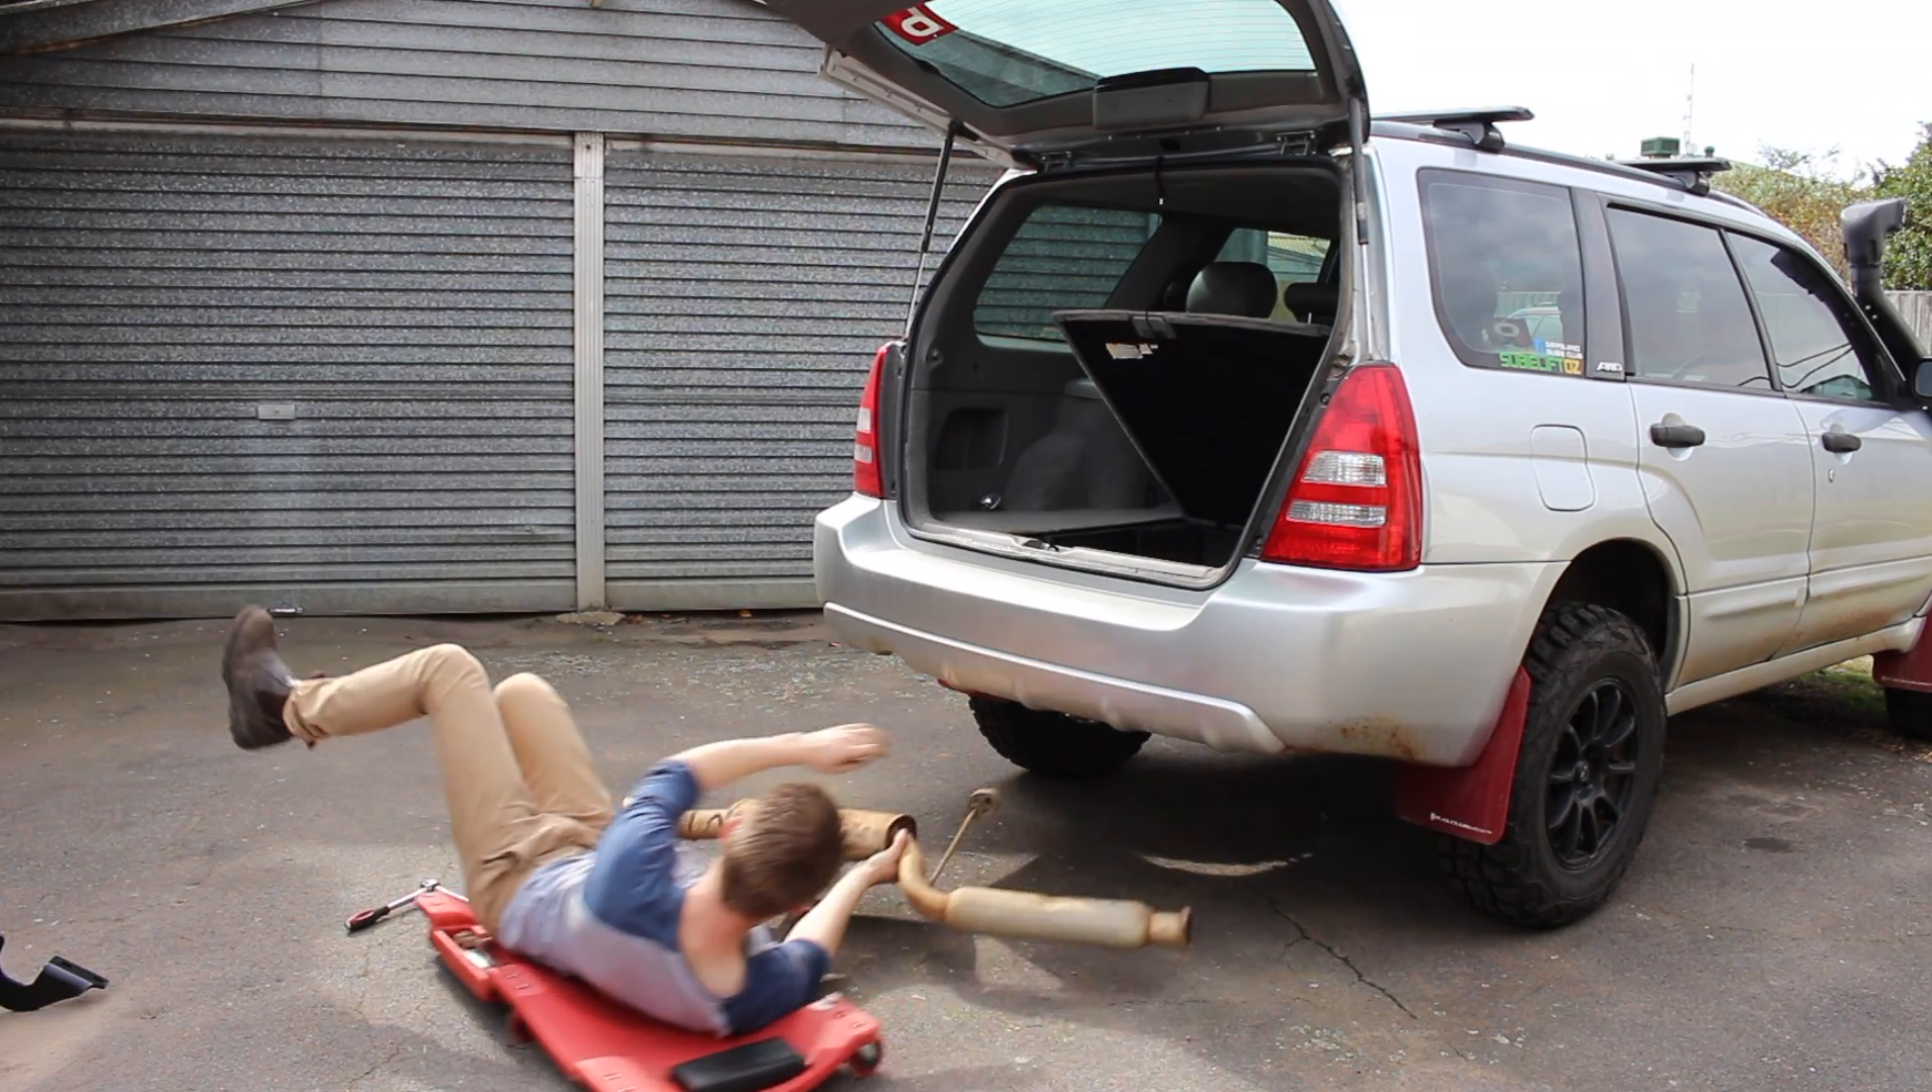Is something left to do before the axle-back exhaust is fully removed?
No.